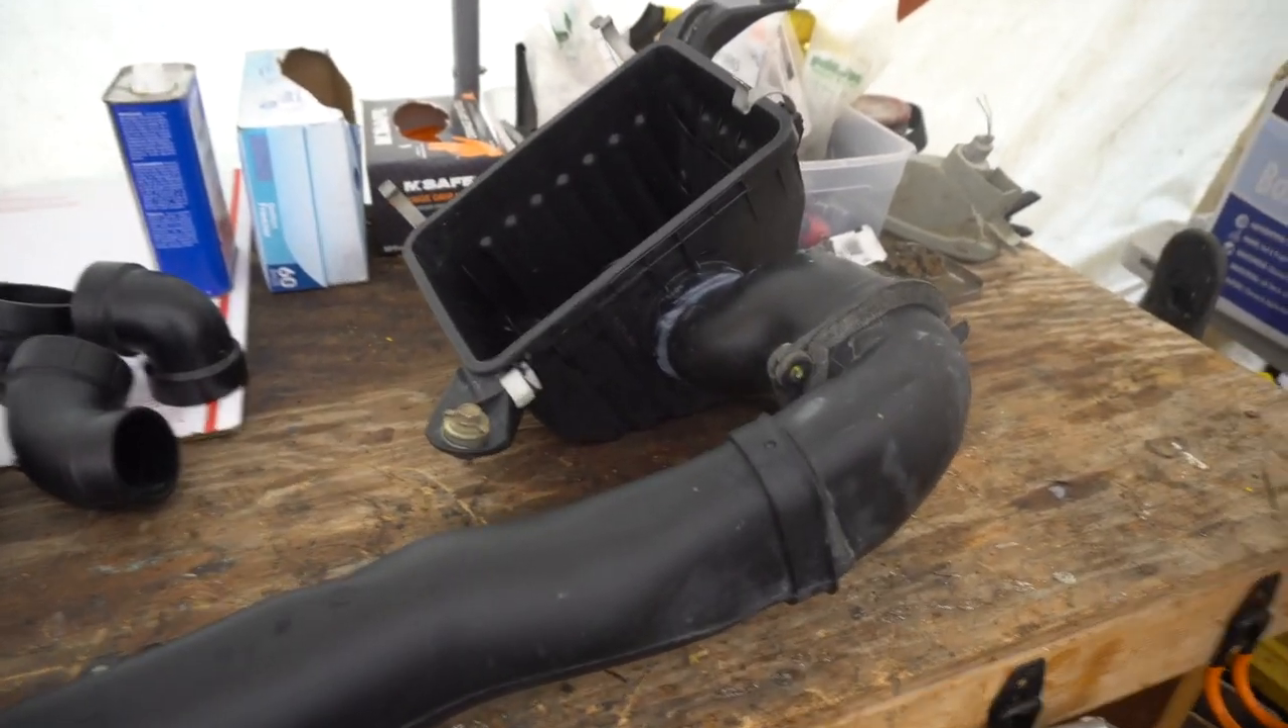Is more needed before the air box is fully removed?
No.